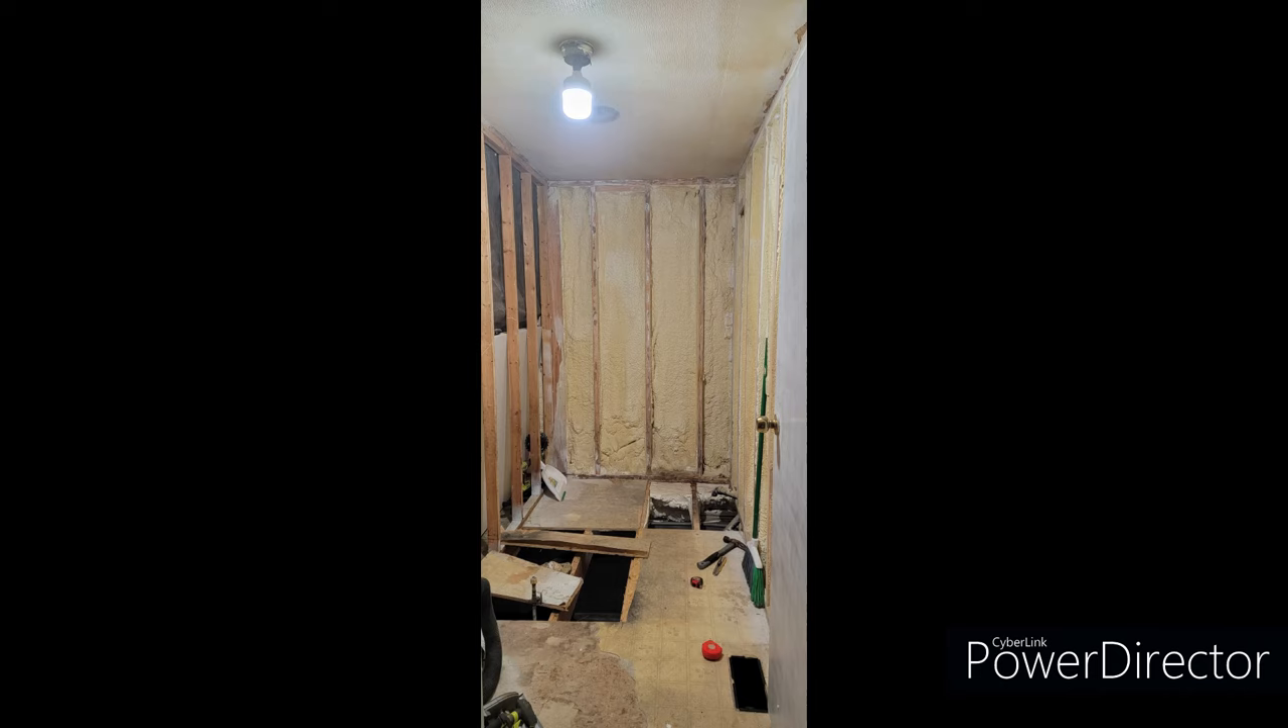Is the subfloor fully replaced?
No.